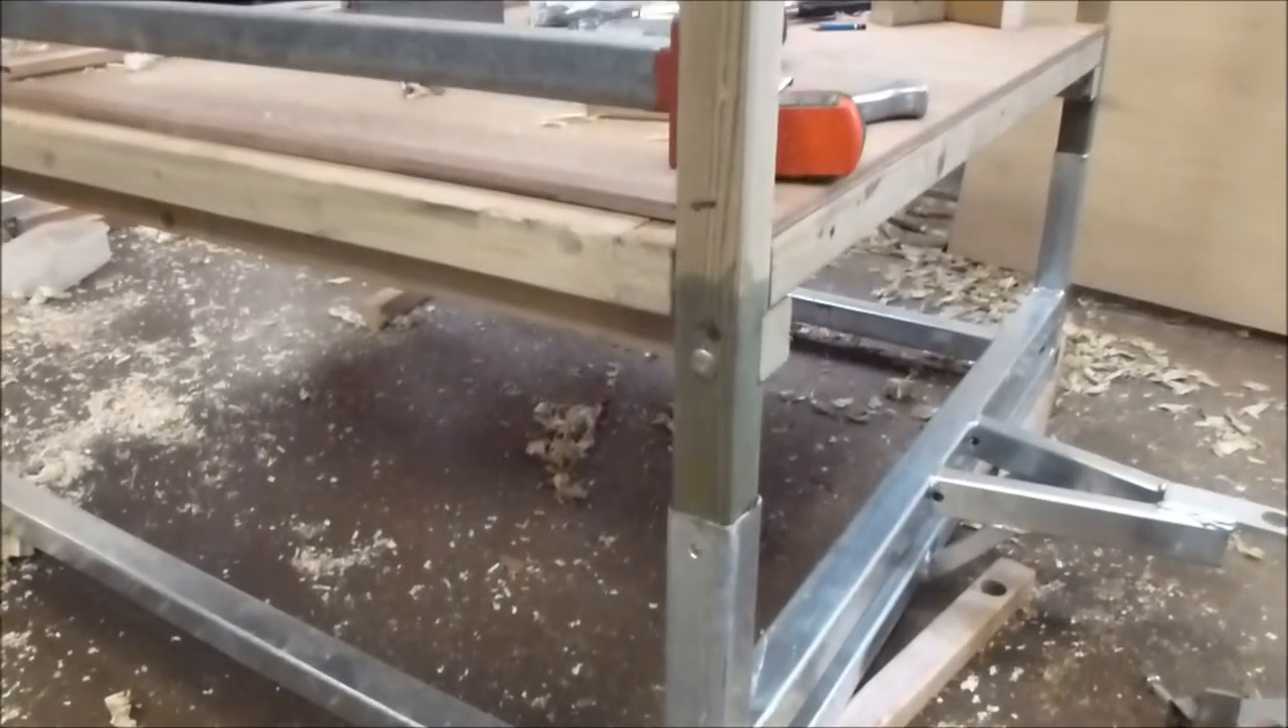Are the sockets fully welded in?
Yes.